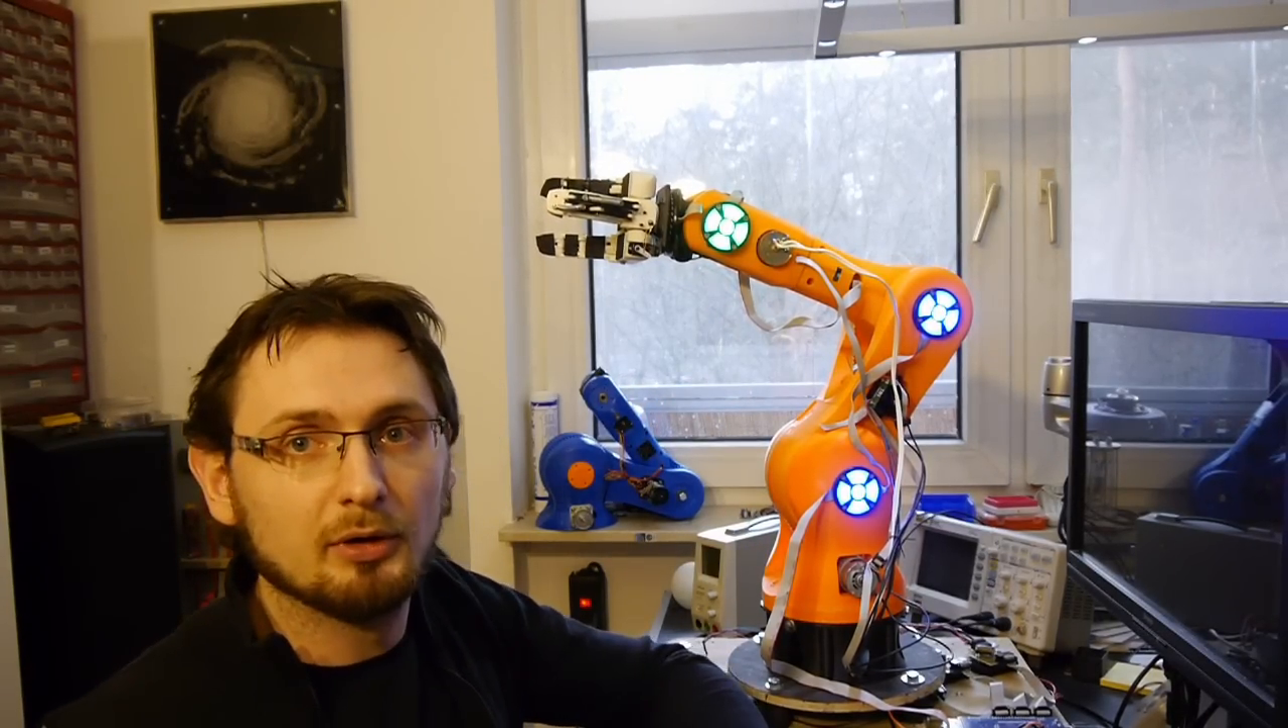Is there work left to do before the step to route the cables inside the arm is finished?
Yes.